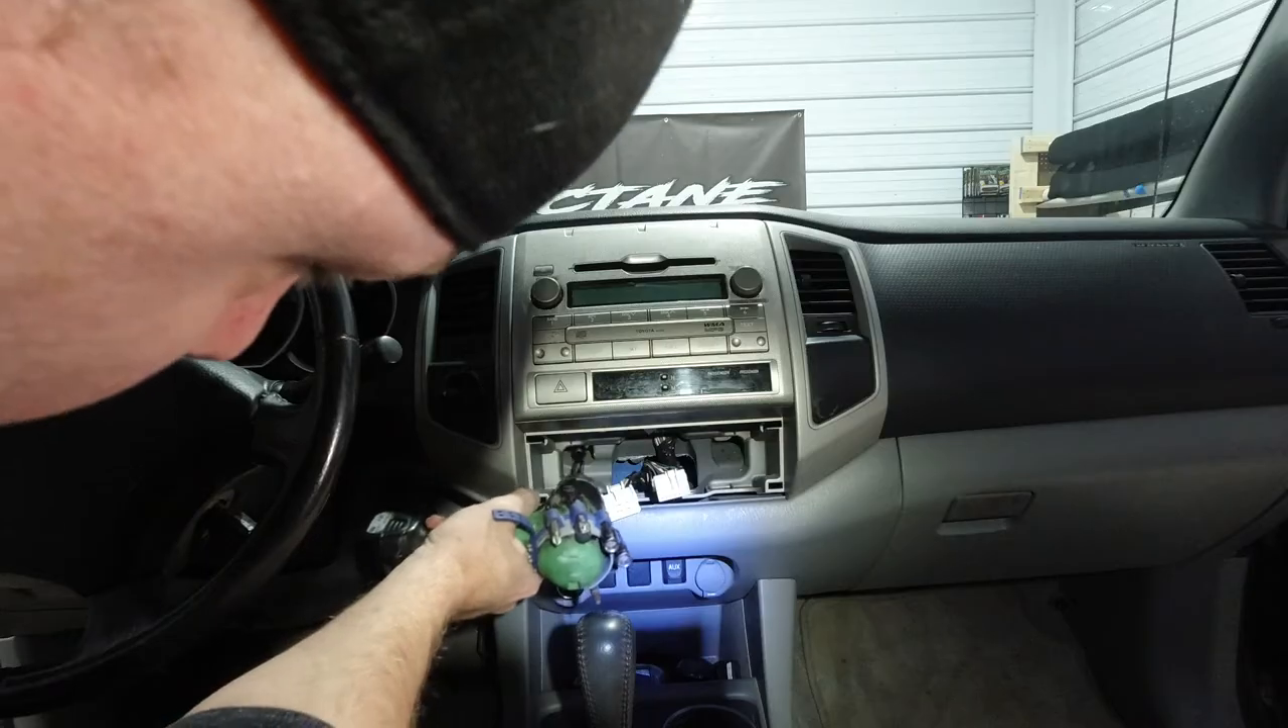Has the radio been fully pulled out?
No.